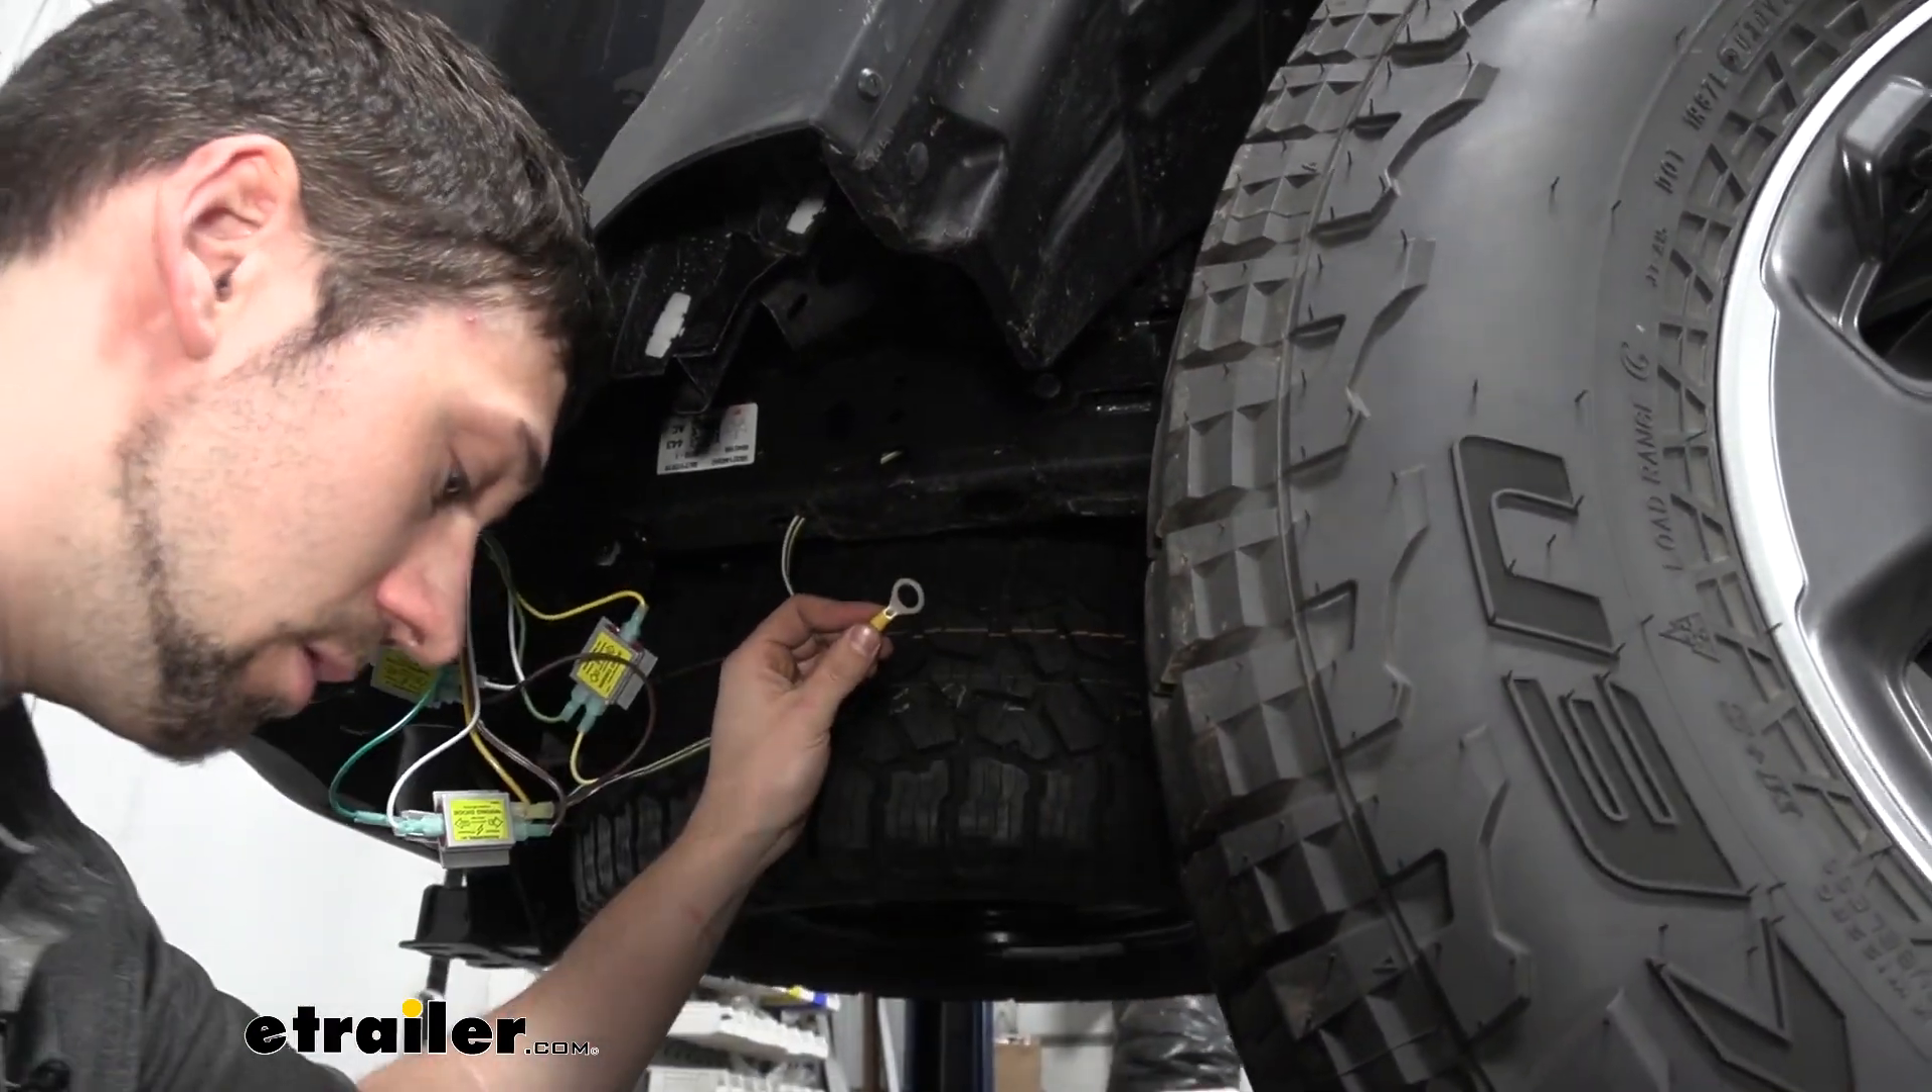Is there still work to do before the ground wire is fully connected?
Yes.